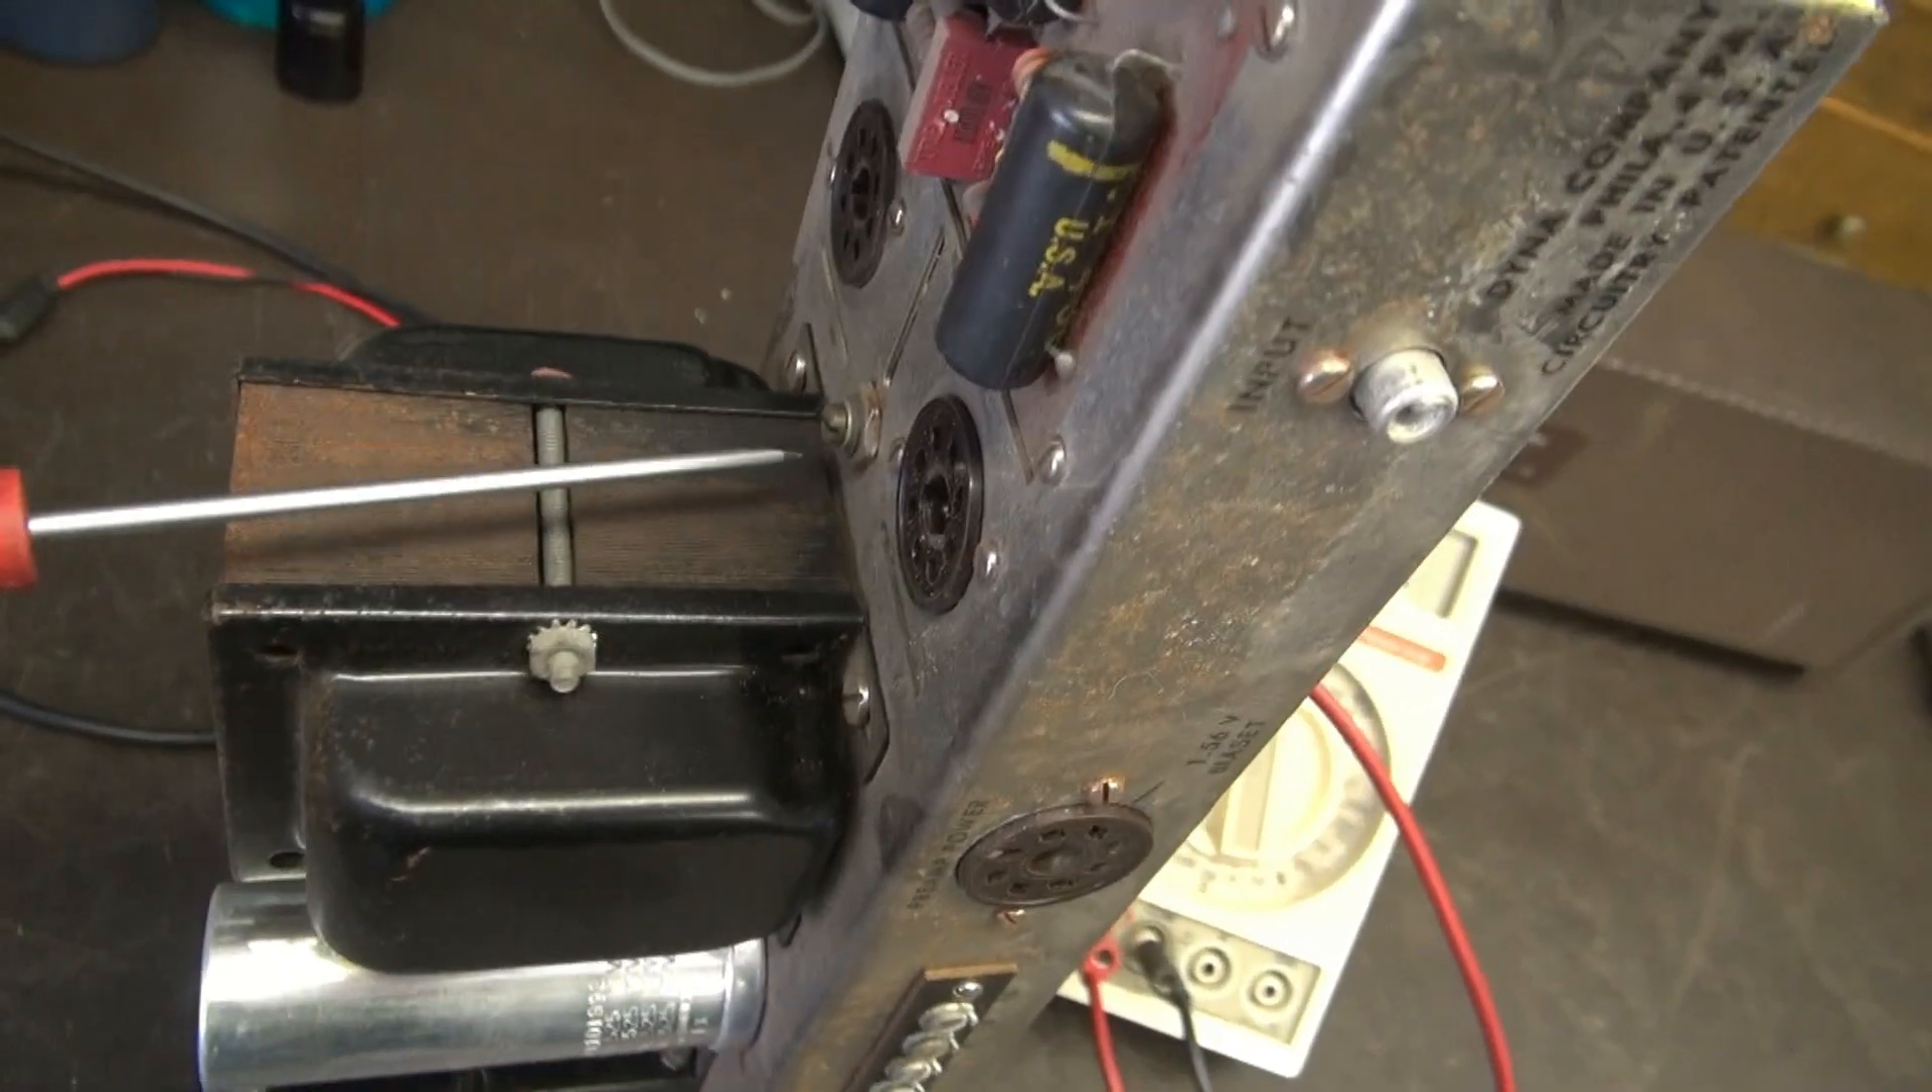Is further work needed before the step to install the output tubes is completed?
Yes.